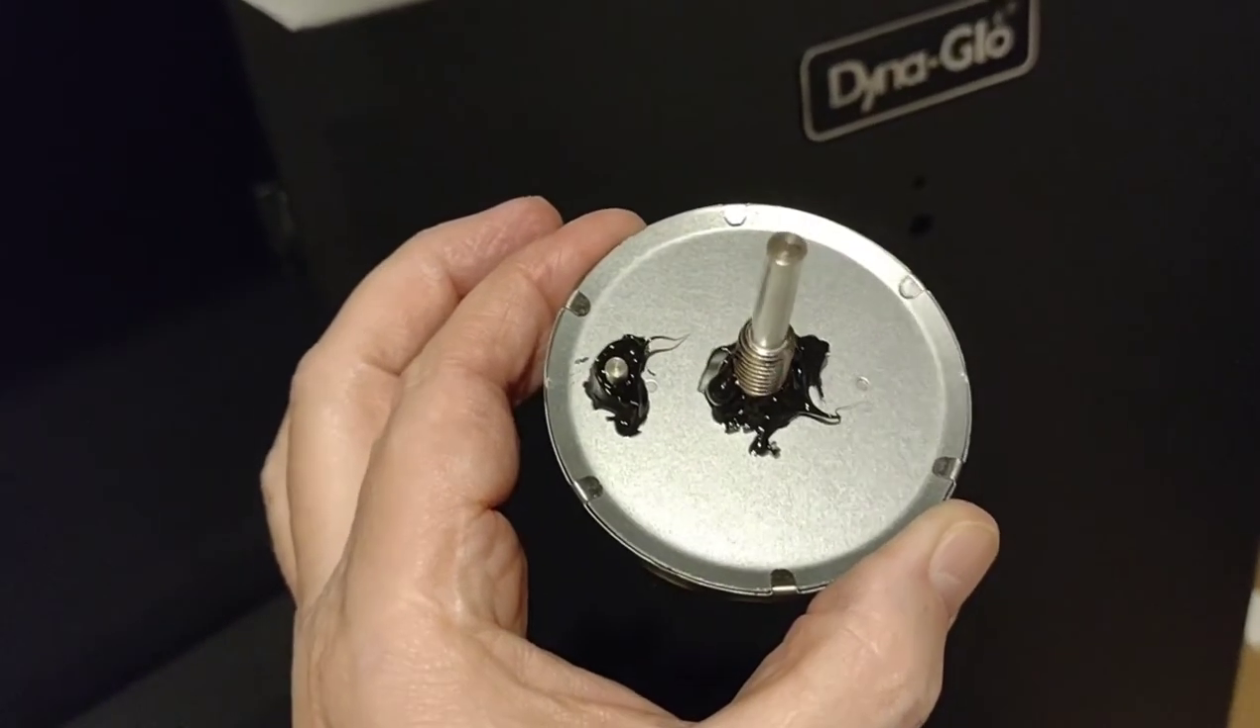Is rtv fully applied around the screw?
Yes.